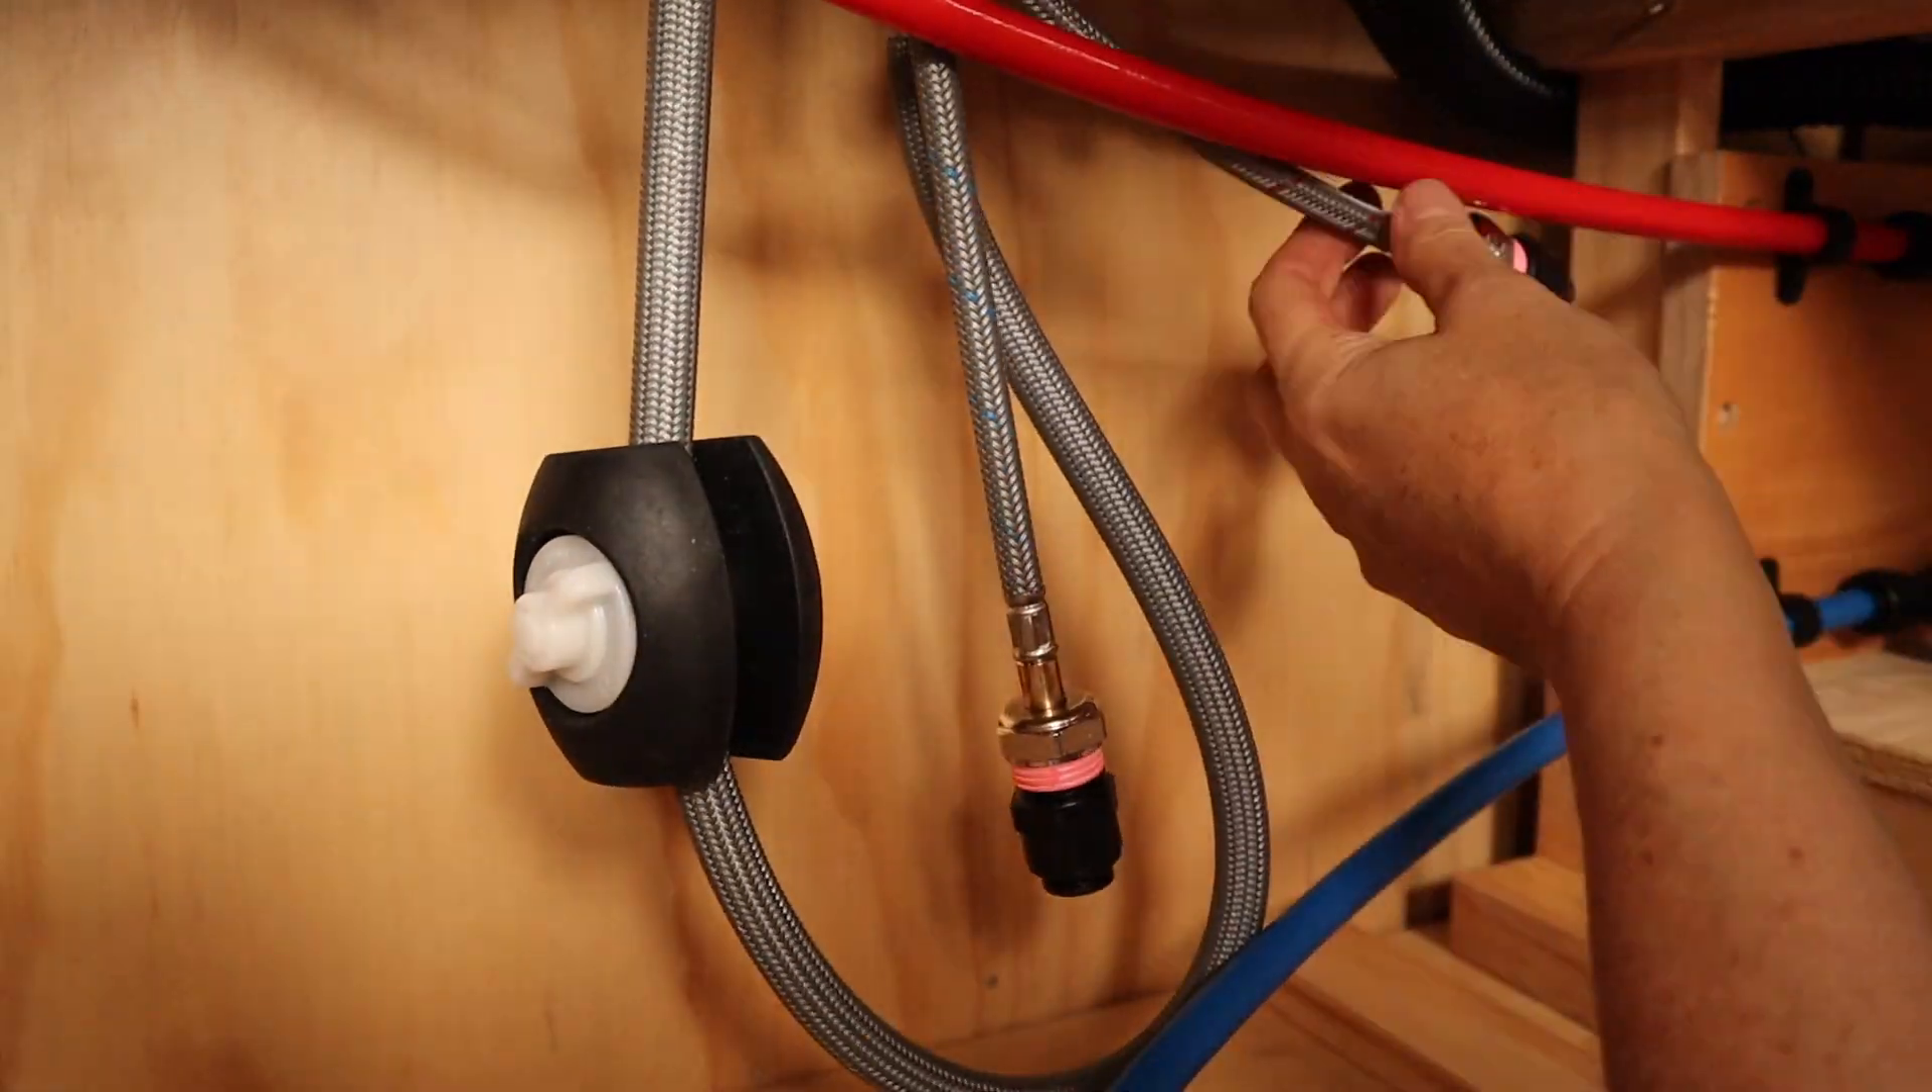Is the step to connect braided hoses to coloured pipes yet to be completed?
Yes.